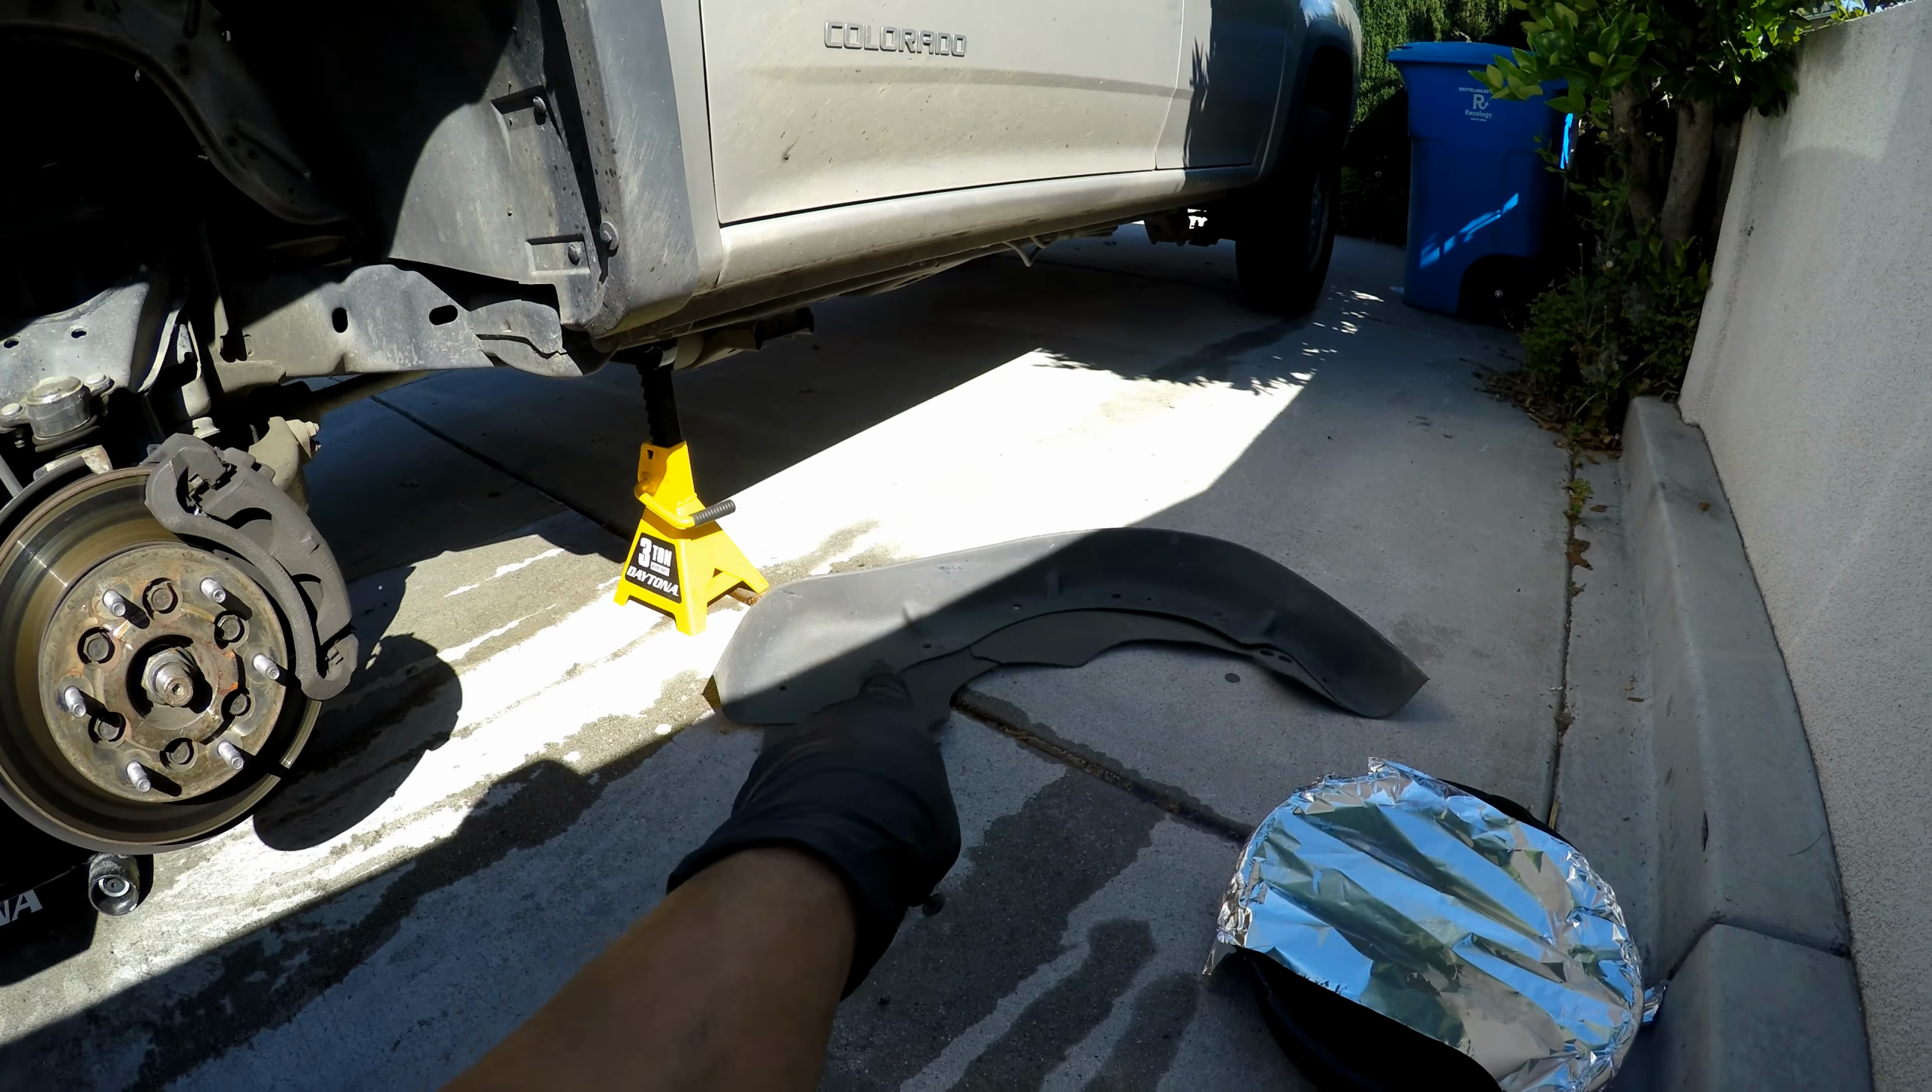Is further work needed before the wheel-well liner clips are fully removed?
No.